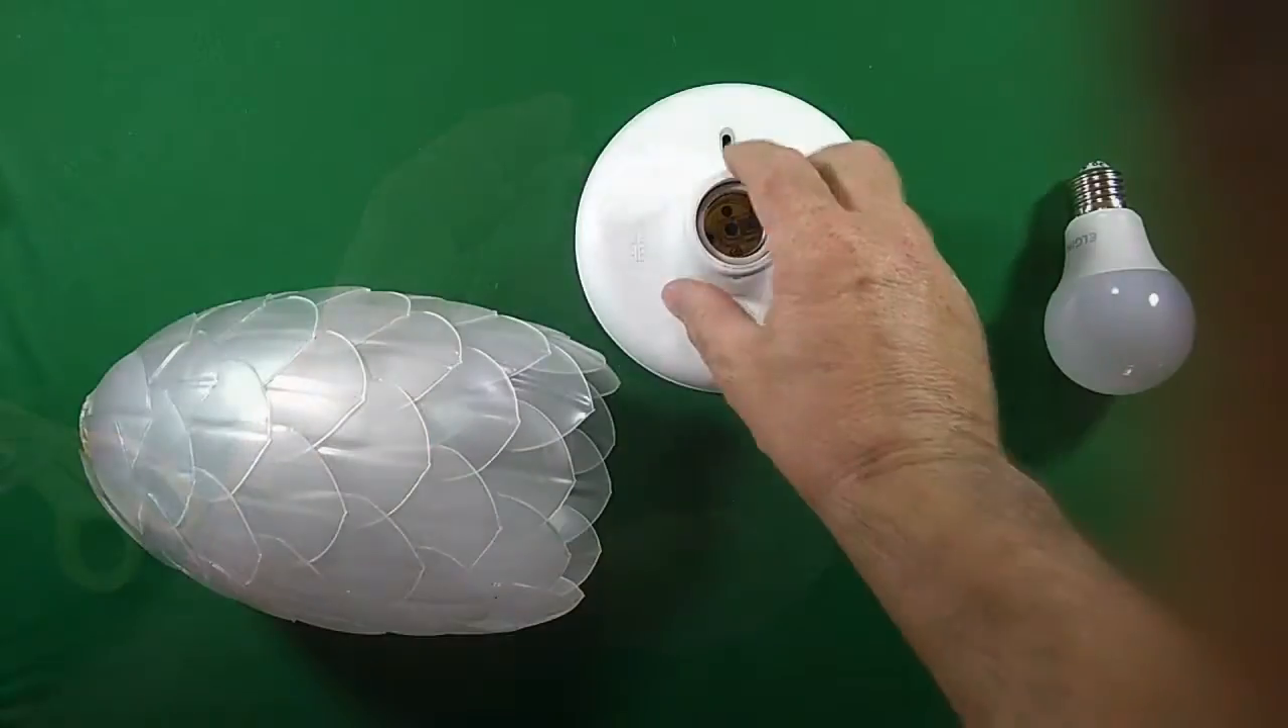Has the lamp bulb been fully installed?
No.